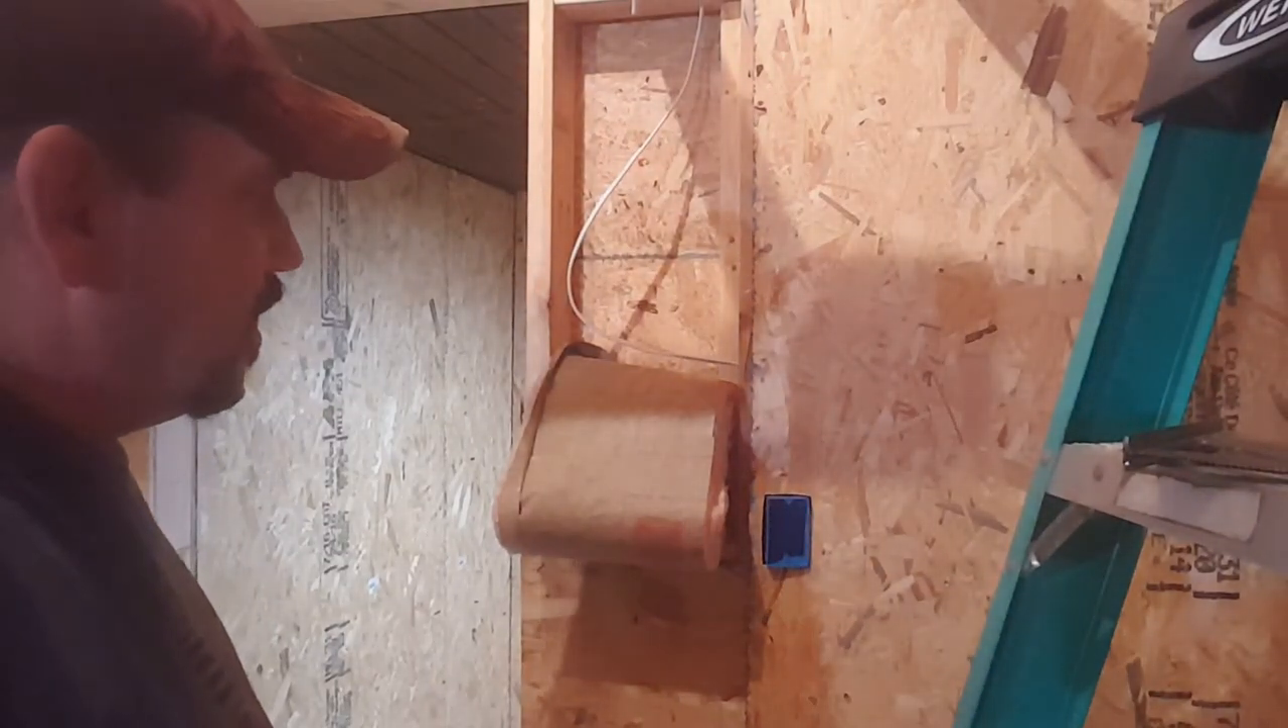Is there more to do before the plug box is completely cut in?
No.